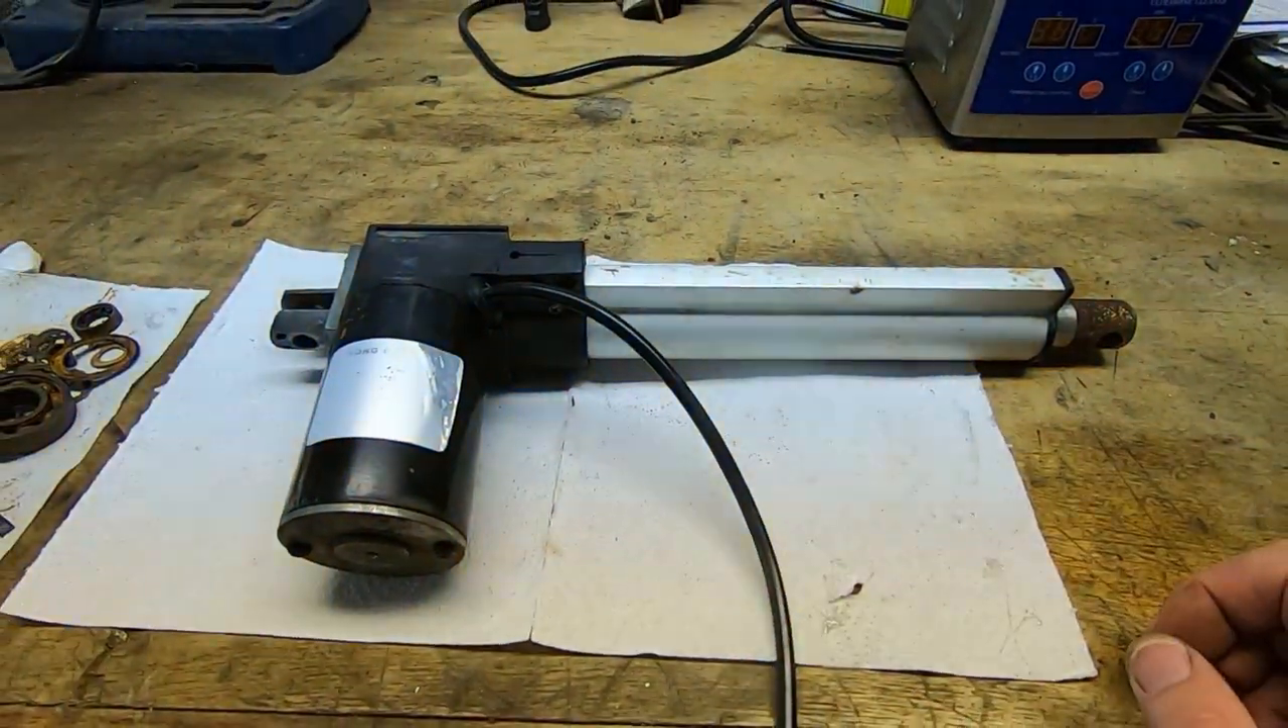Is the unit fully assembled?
Yes.